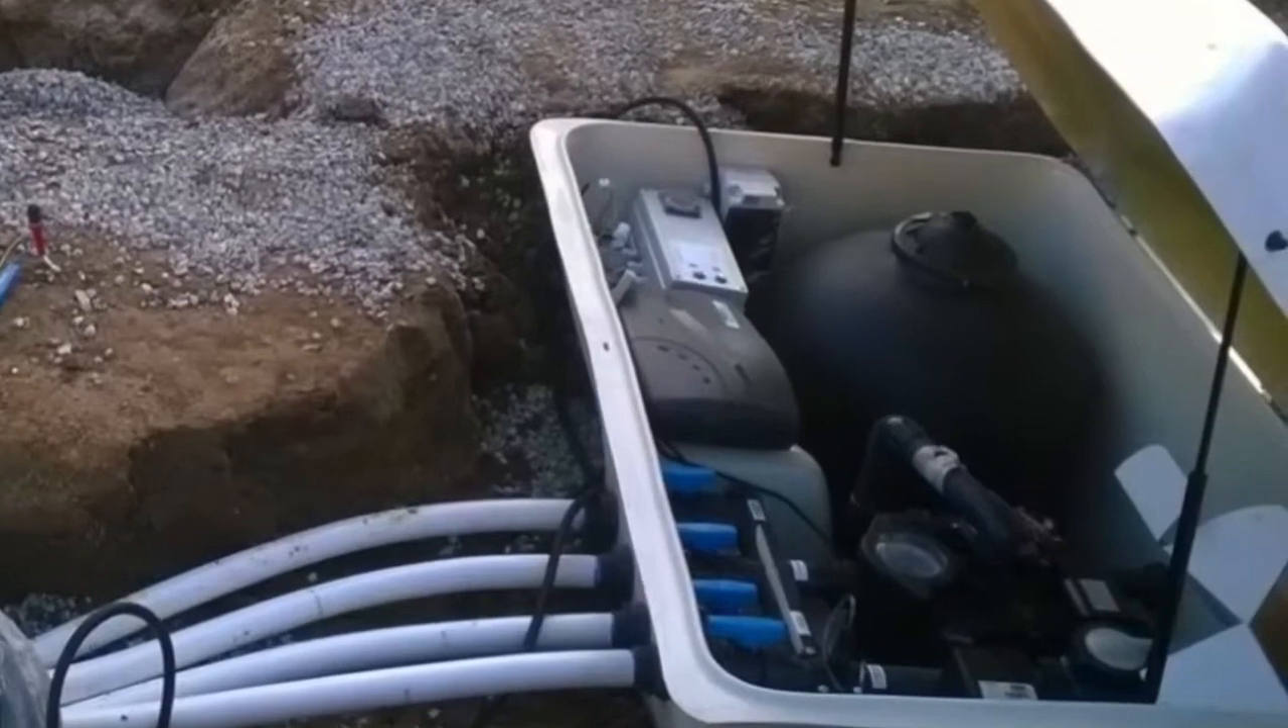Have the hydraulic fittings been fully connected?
Yes.